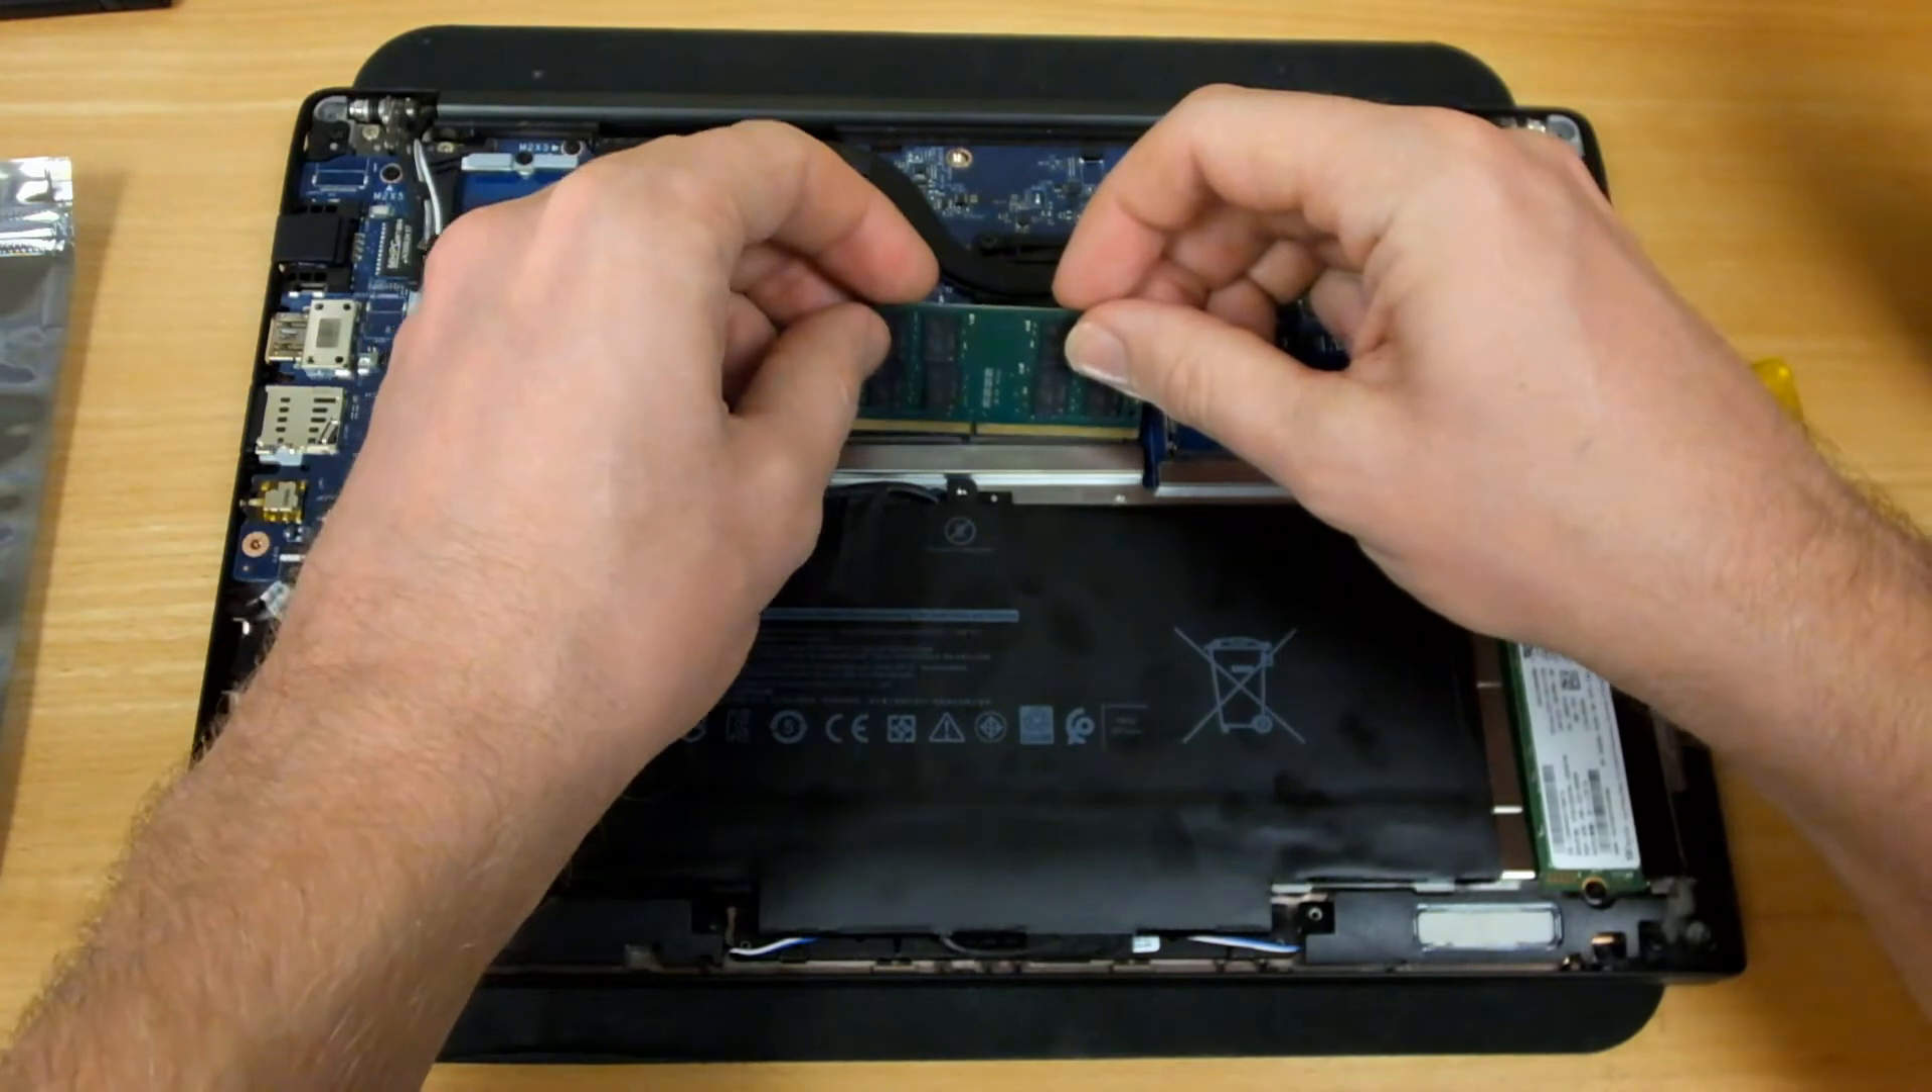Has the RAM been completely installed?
No.